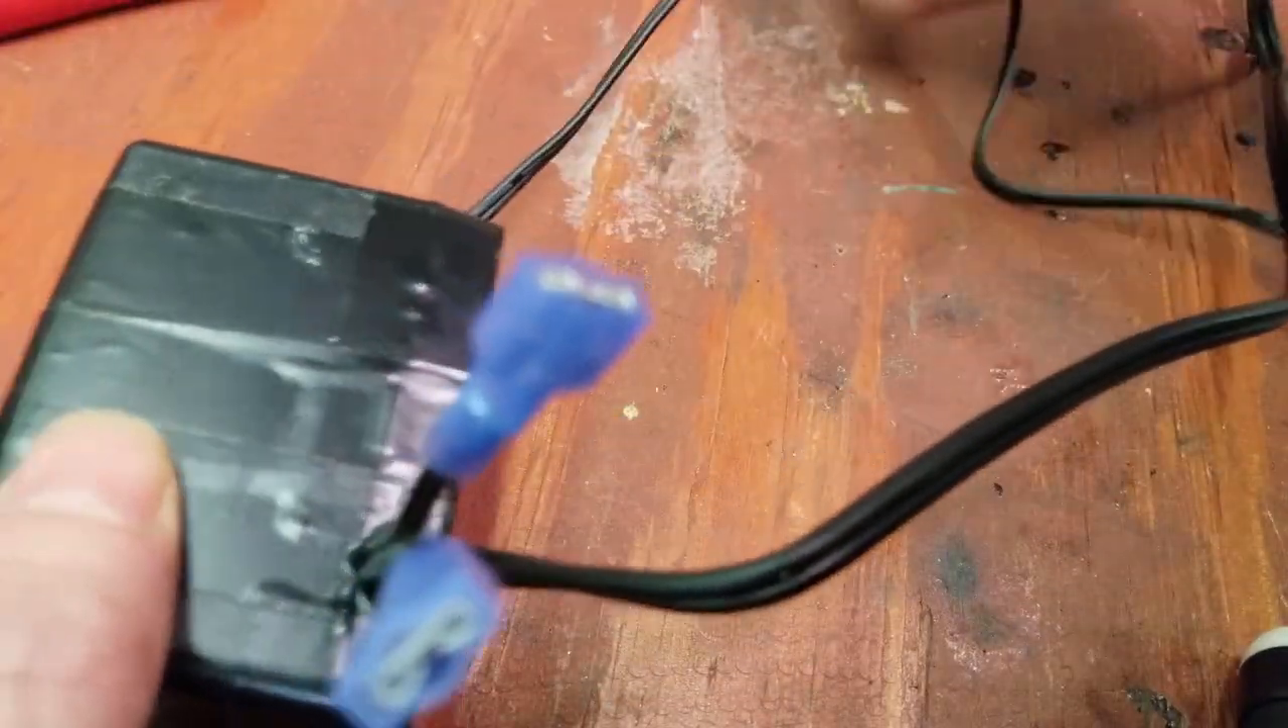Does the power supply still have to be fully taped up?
No.